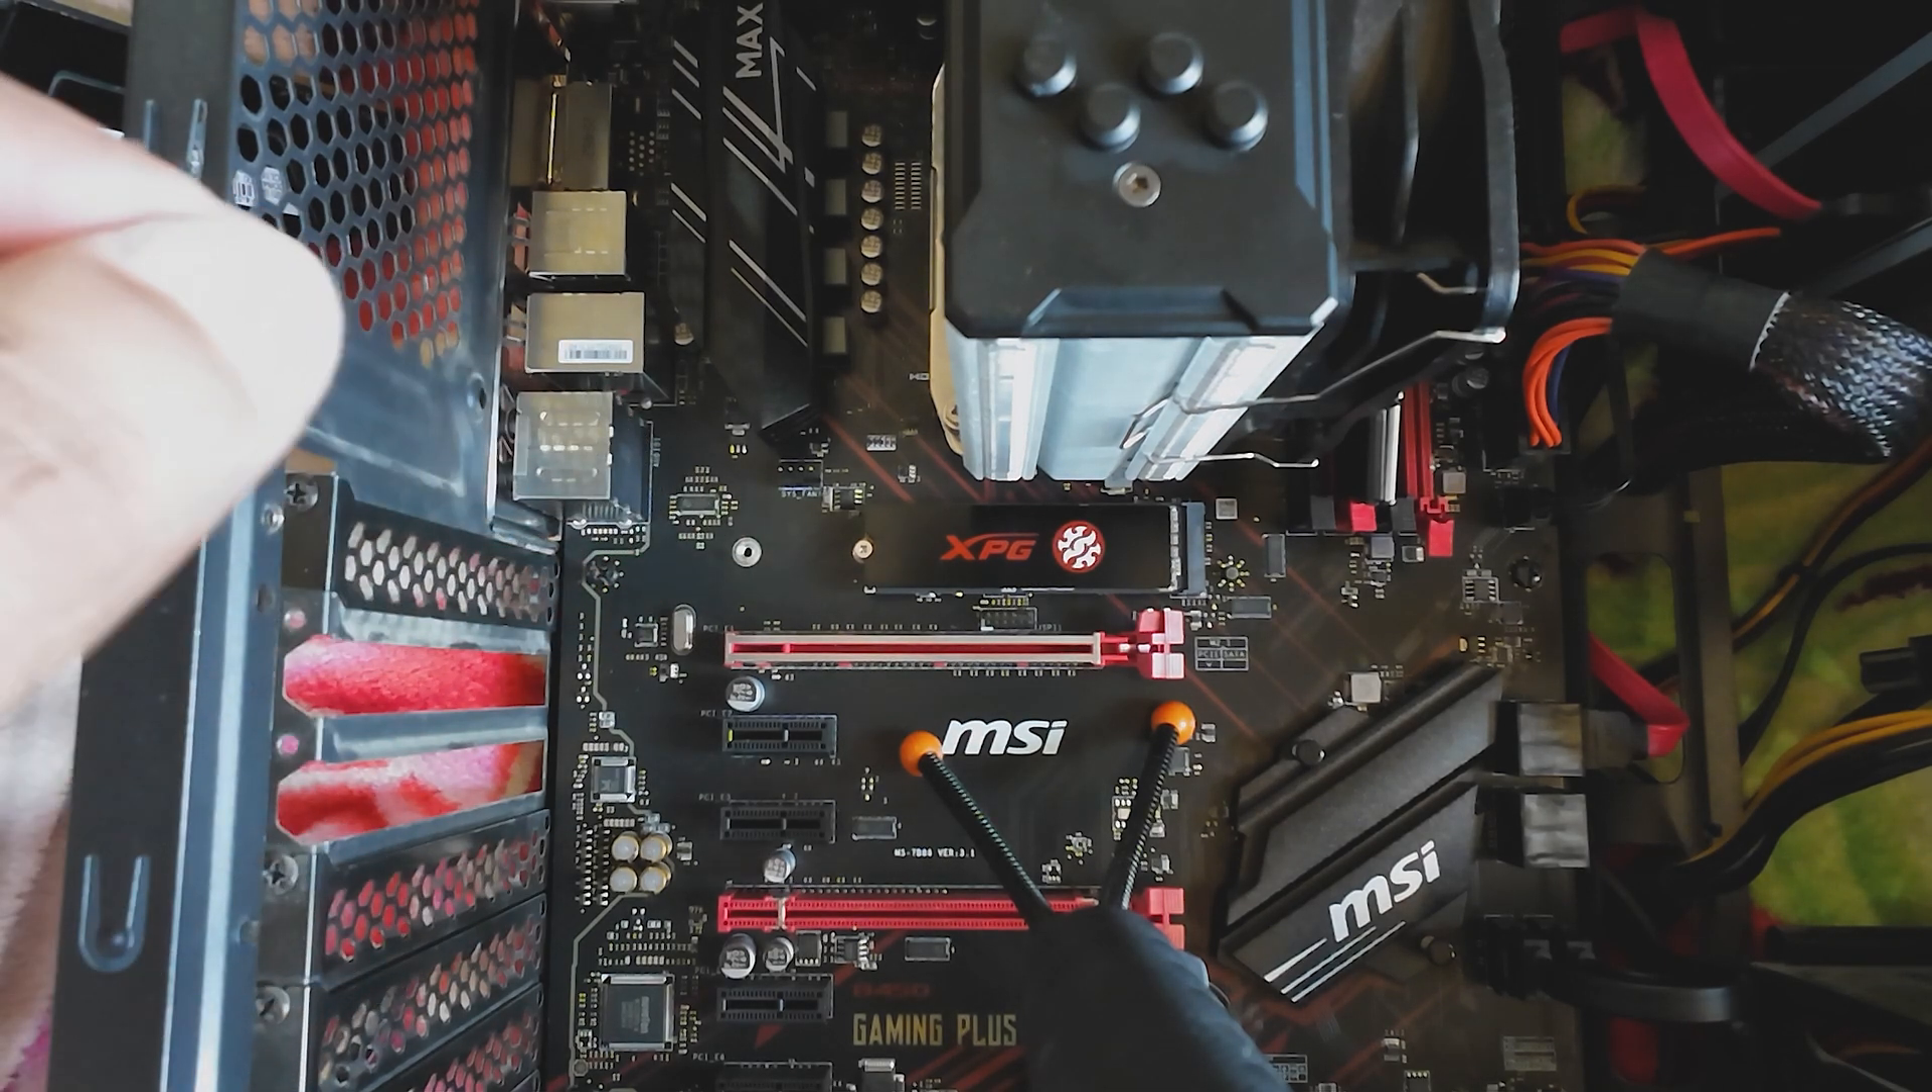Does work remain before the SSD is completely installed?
No.